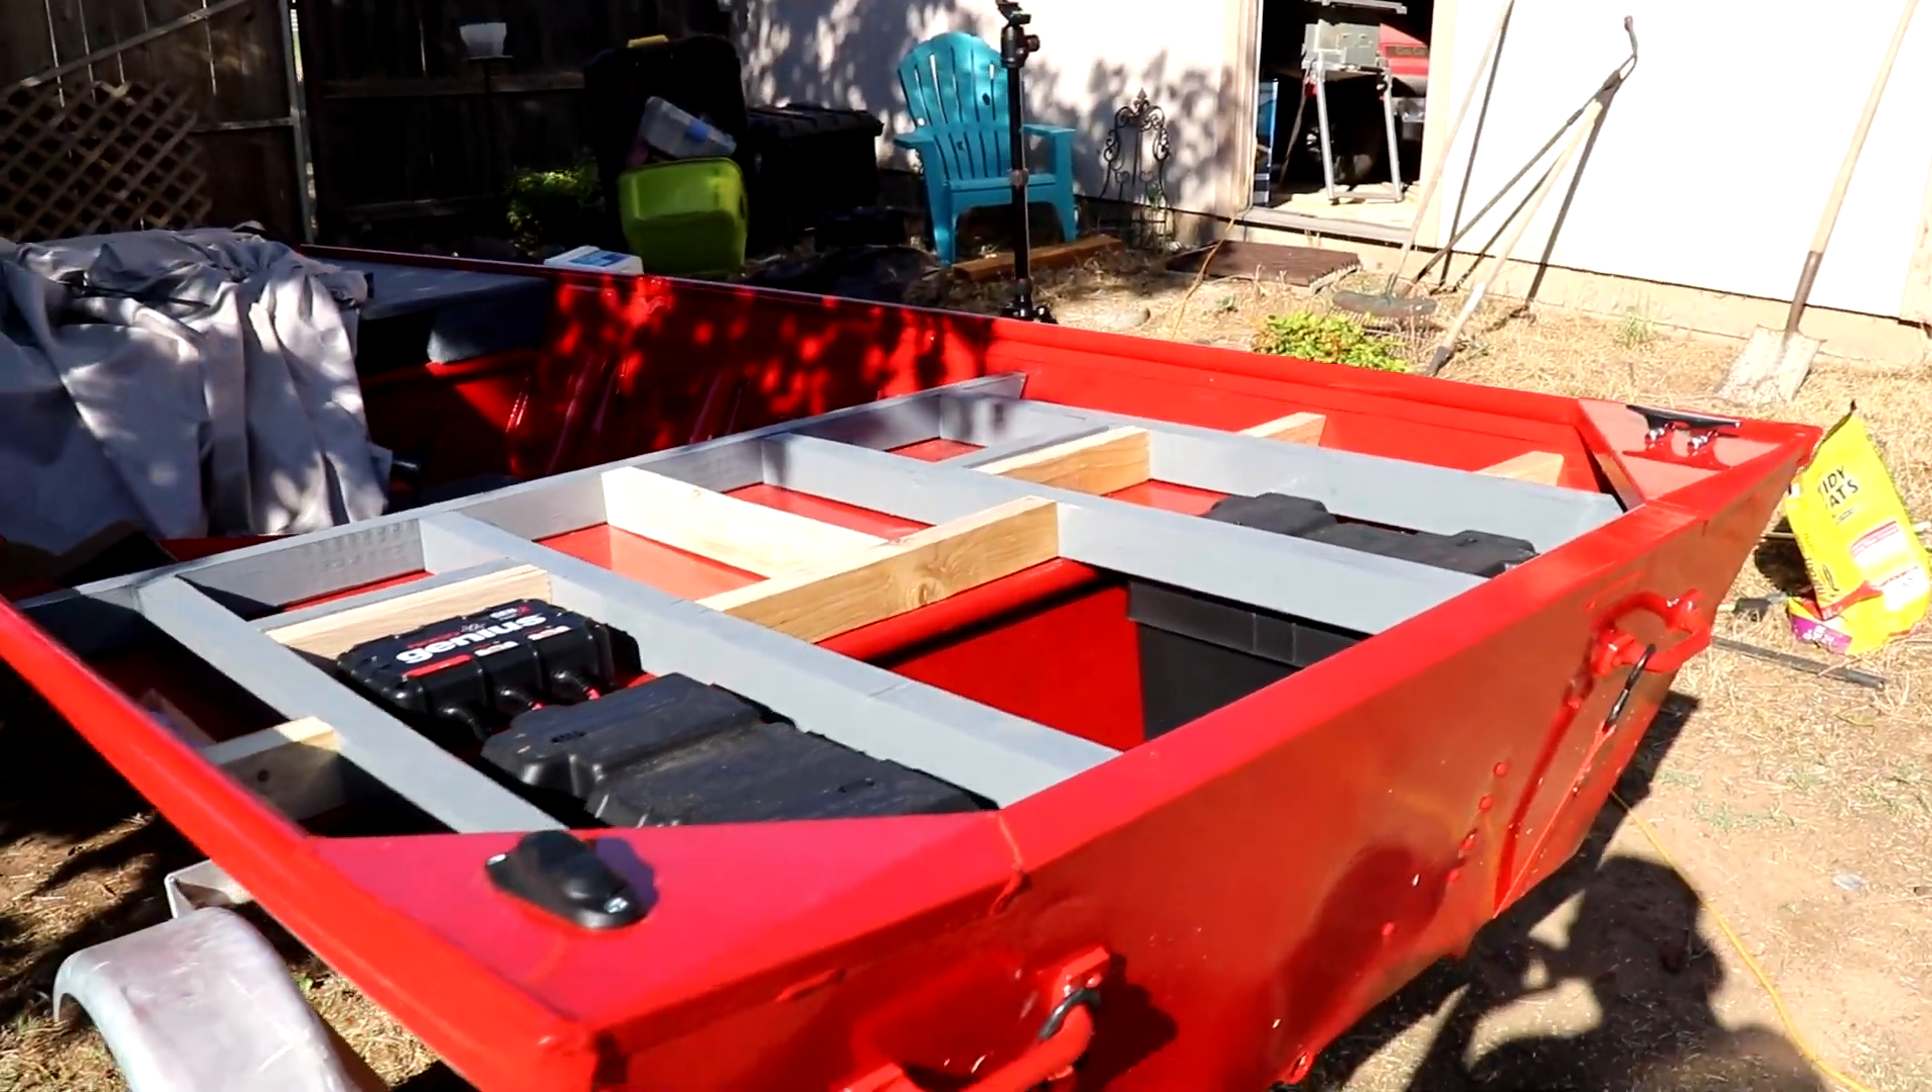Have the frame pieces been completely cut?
Yes.